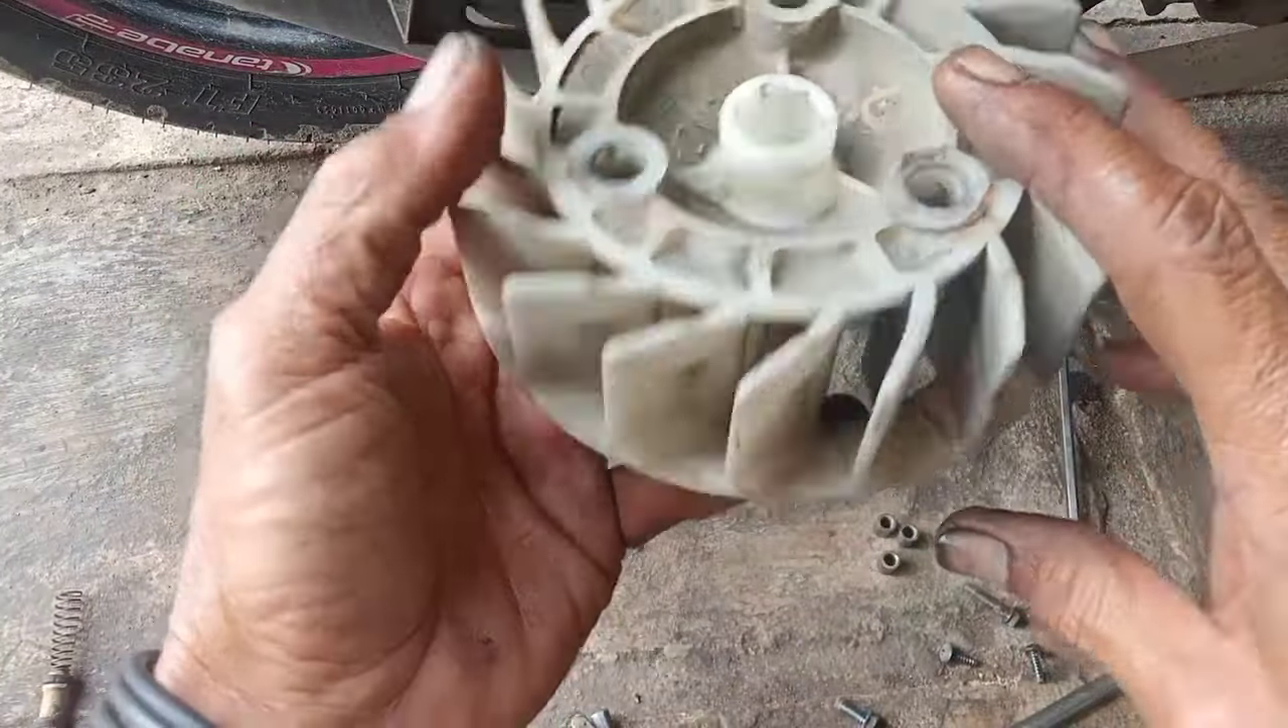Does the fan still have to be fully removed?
No.